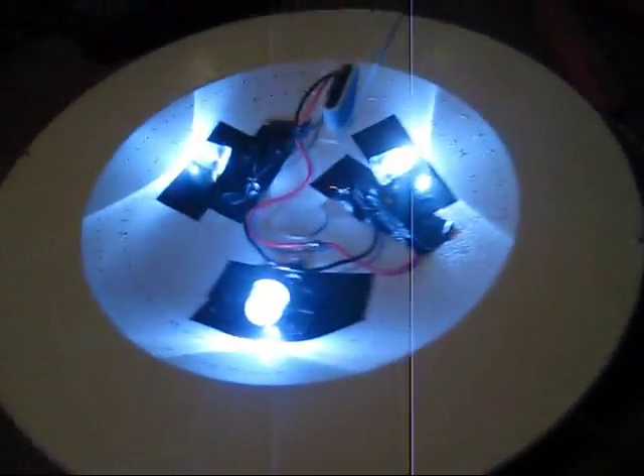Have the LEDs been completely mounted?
Yes.